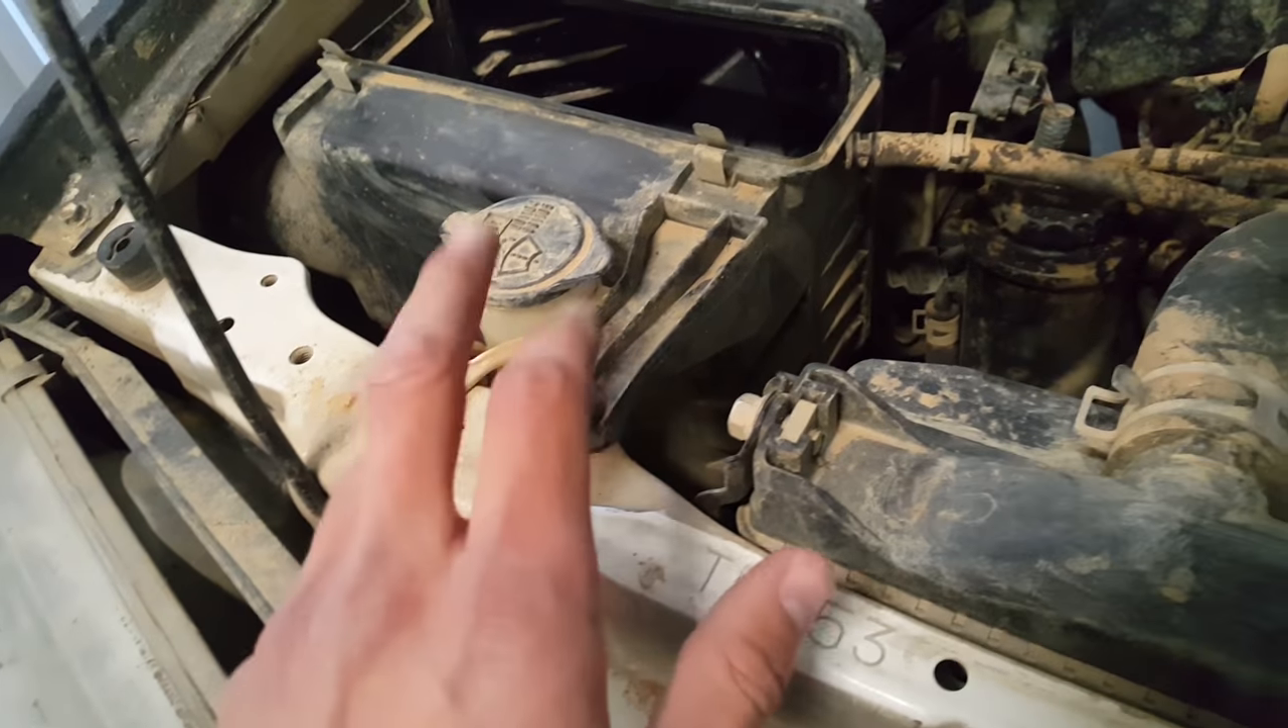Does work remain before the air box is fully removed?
Yes.